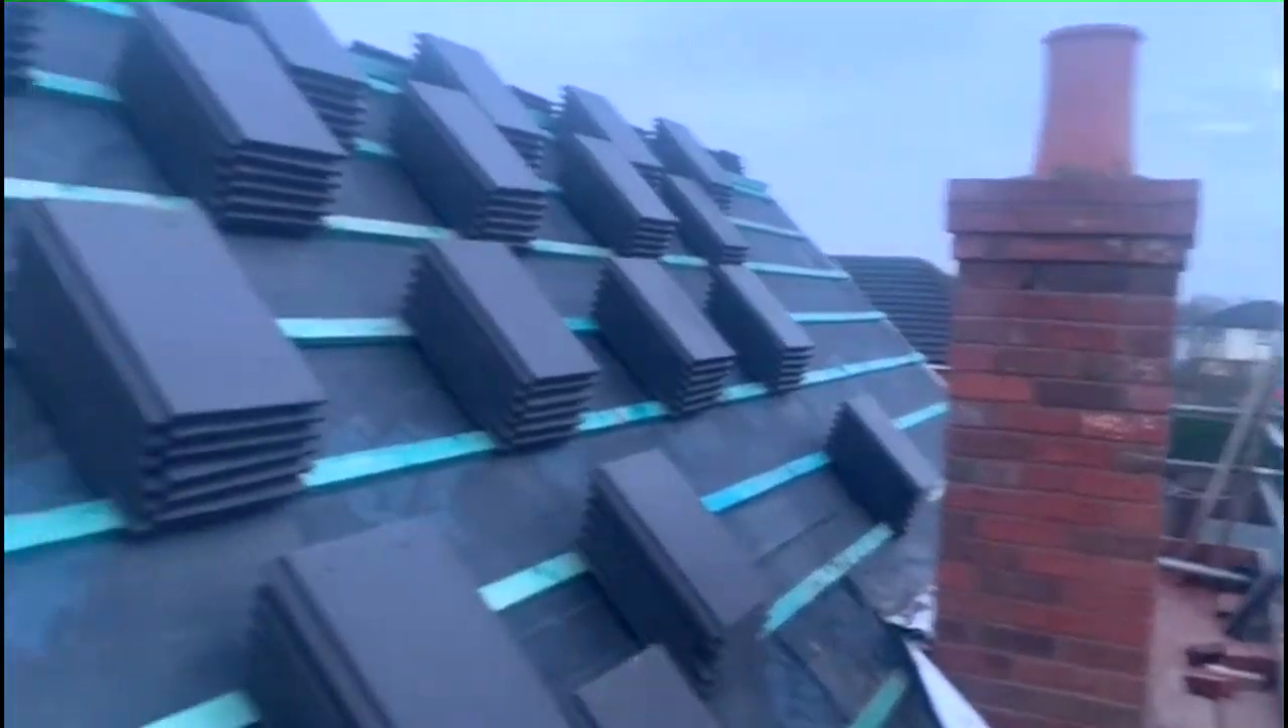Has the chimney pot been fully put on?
Yes.